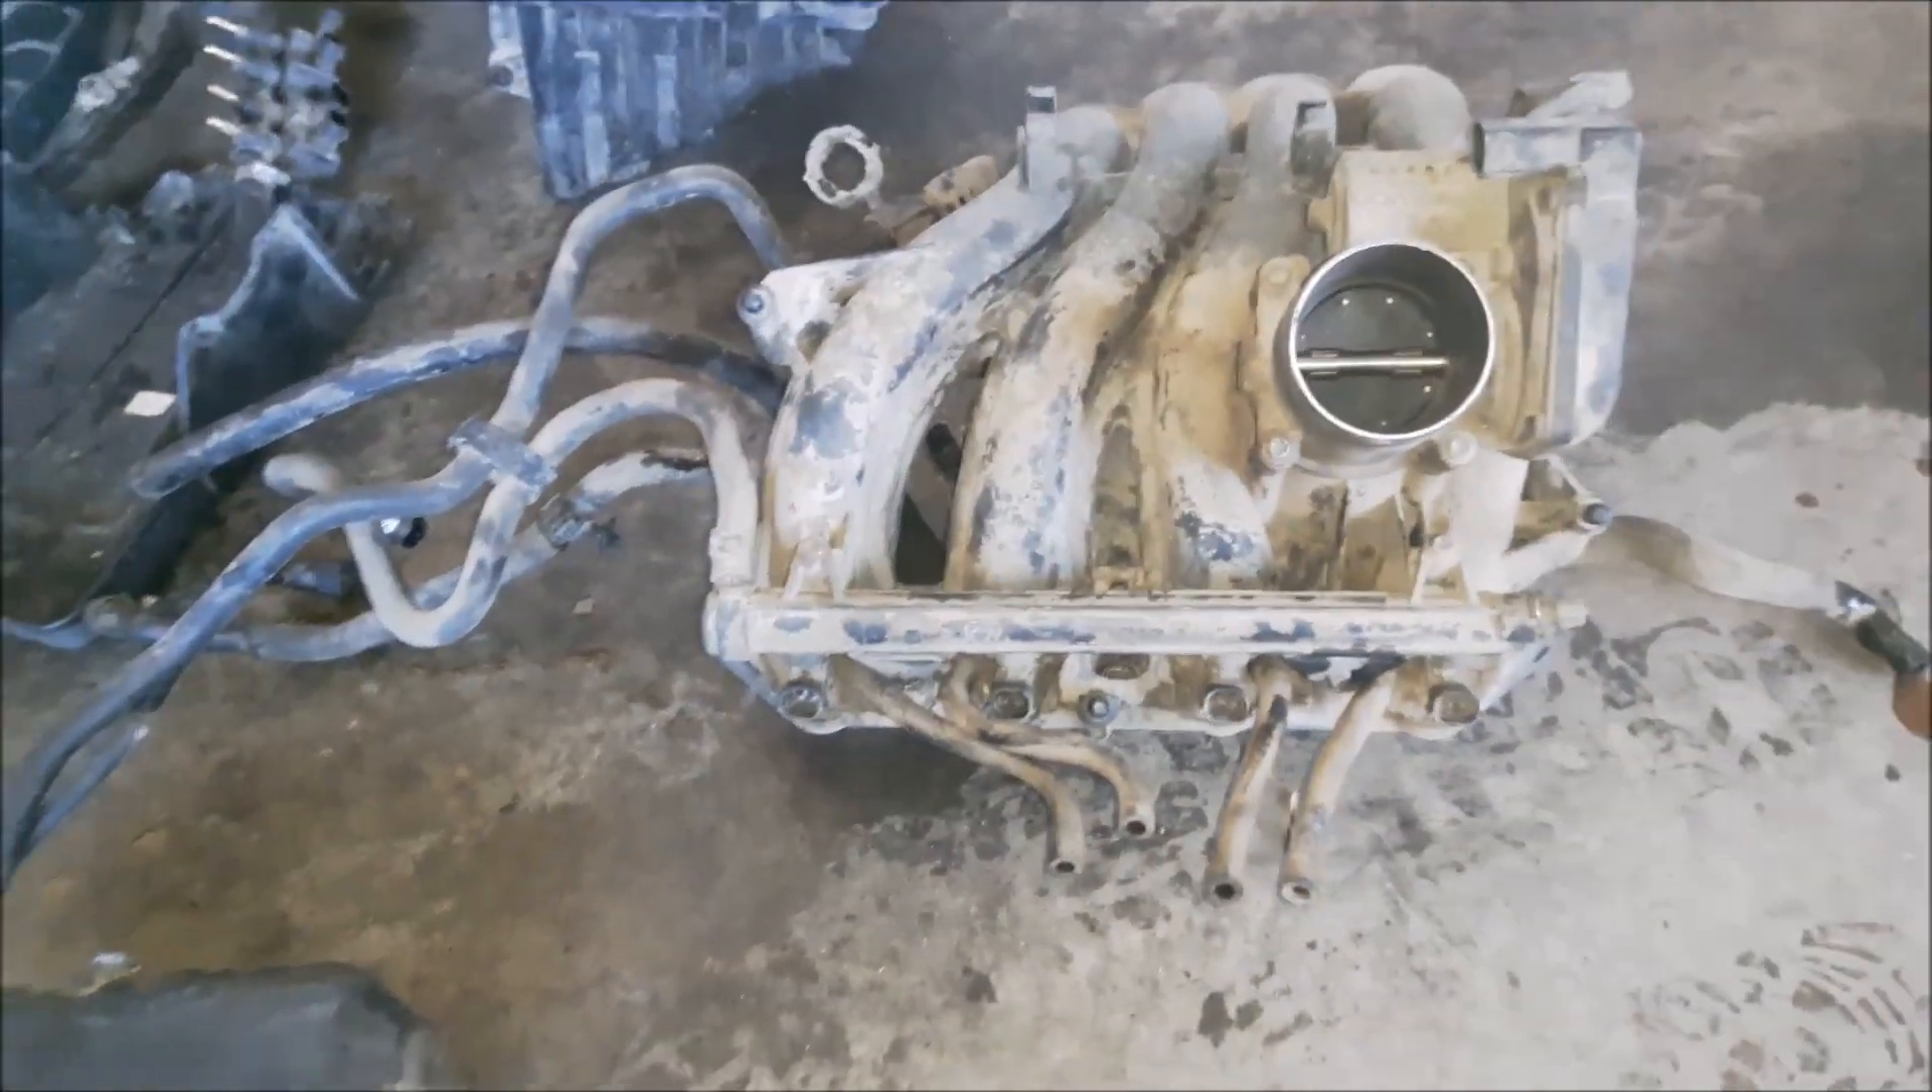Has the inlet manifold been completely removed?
Yes.